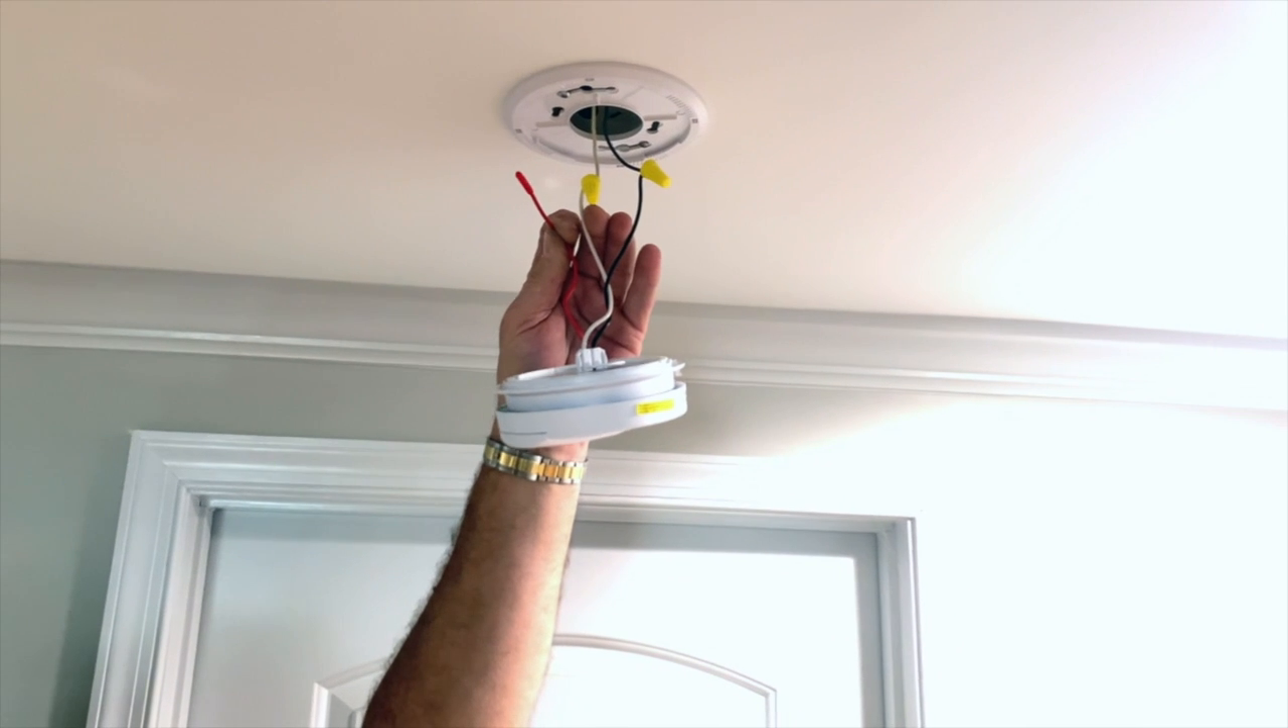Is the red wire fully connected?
No.